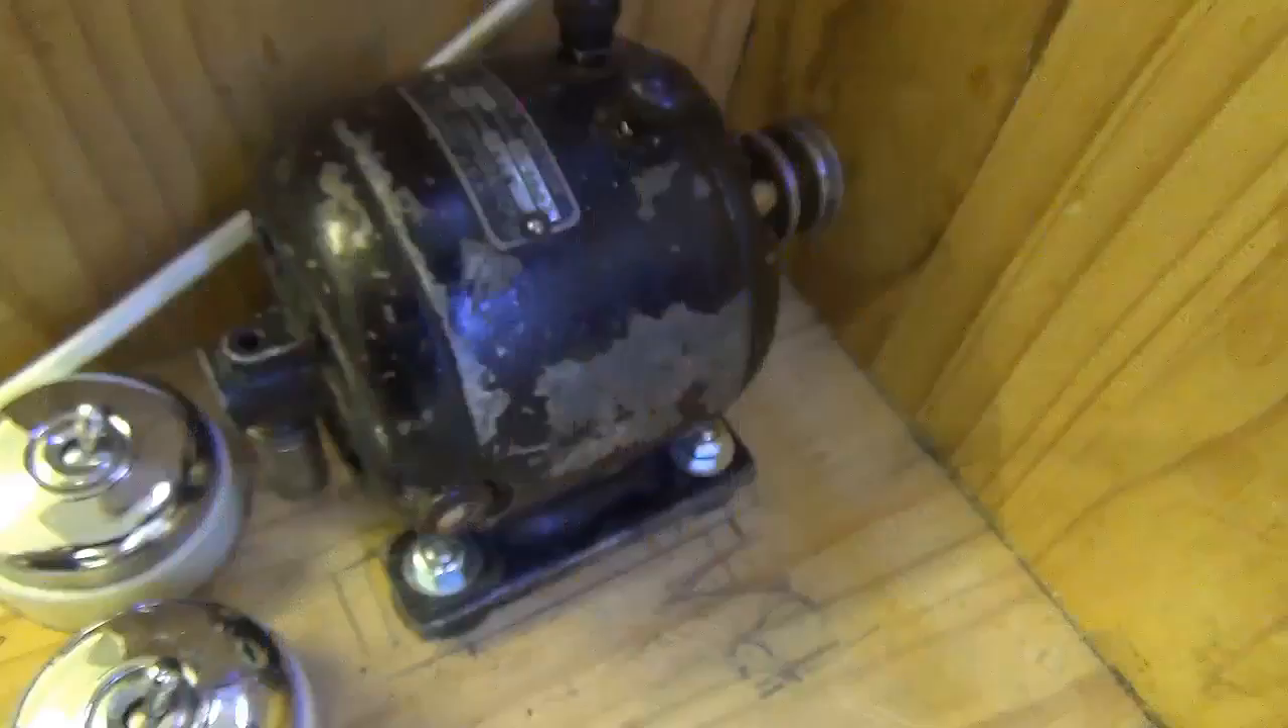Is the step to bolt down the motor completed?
Yes.